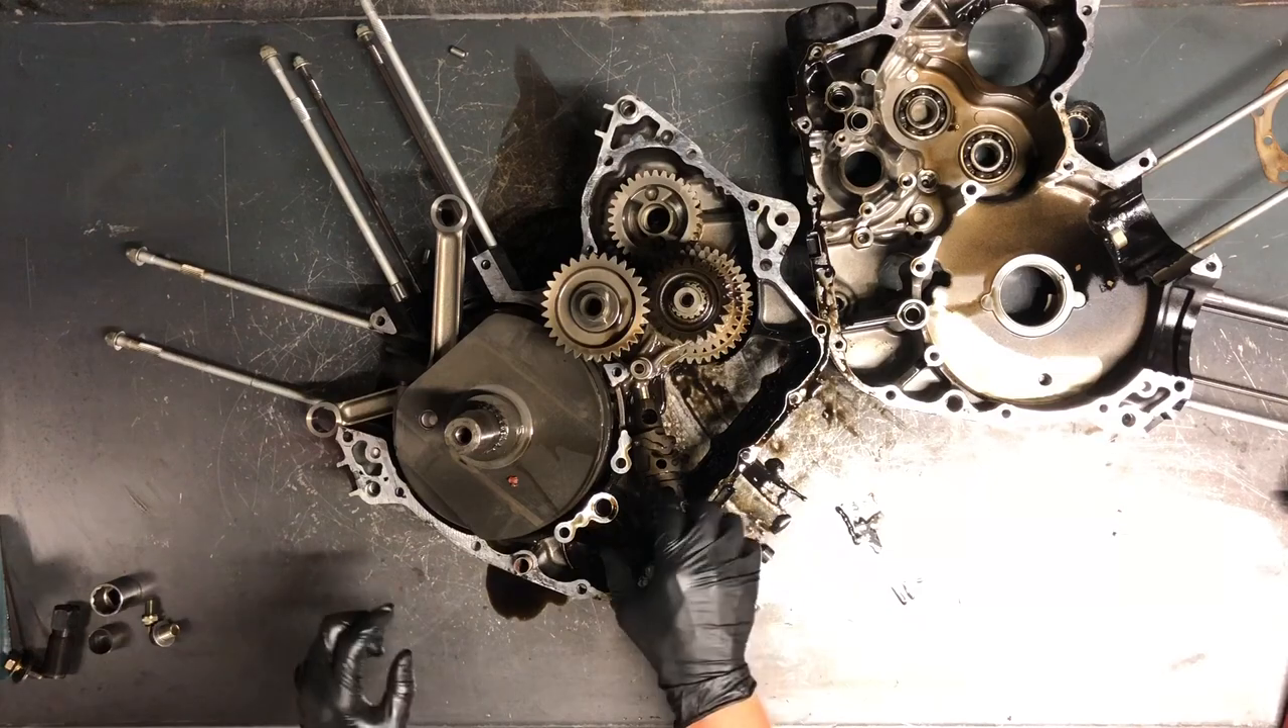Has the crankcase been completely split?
Yes.